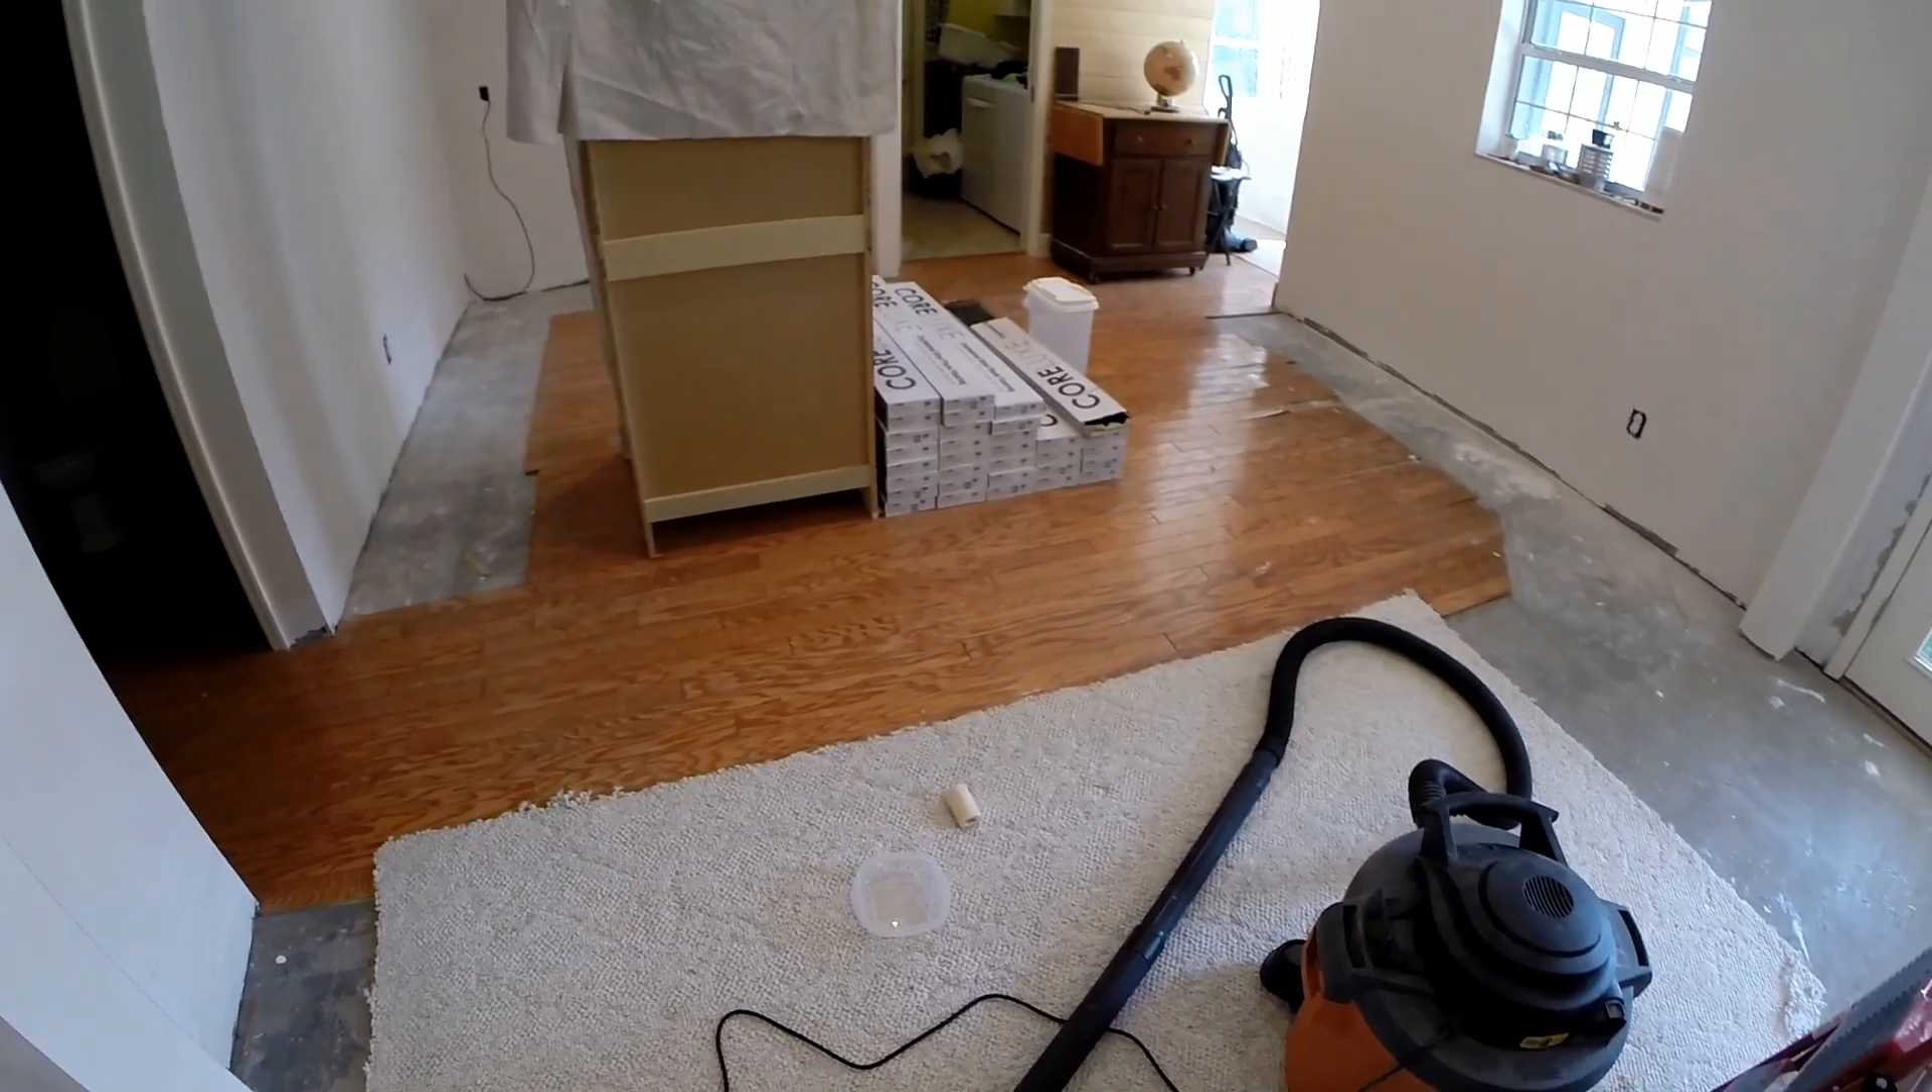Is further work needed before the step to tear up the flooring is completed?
Yes.